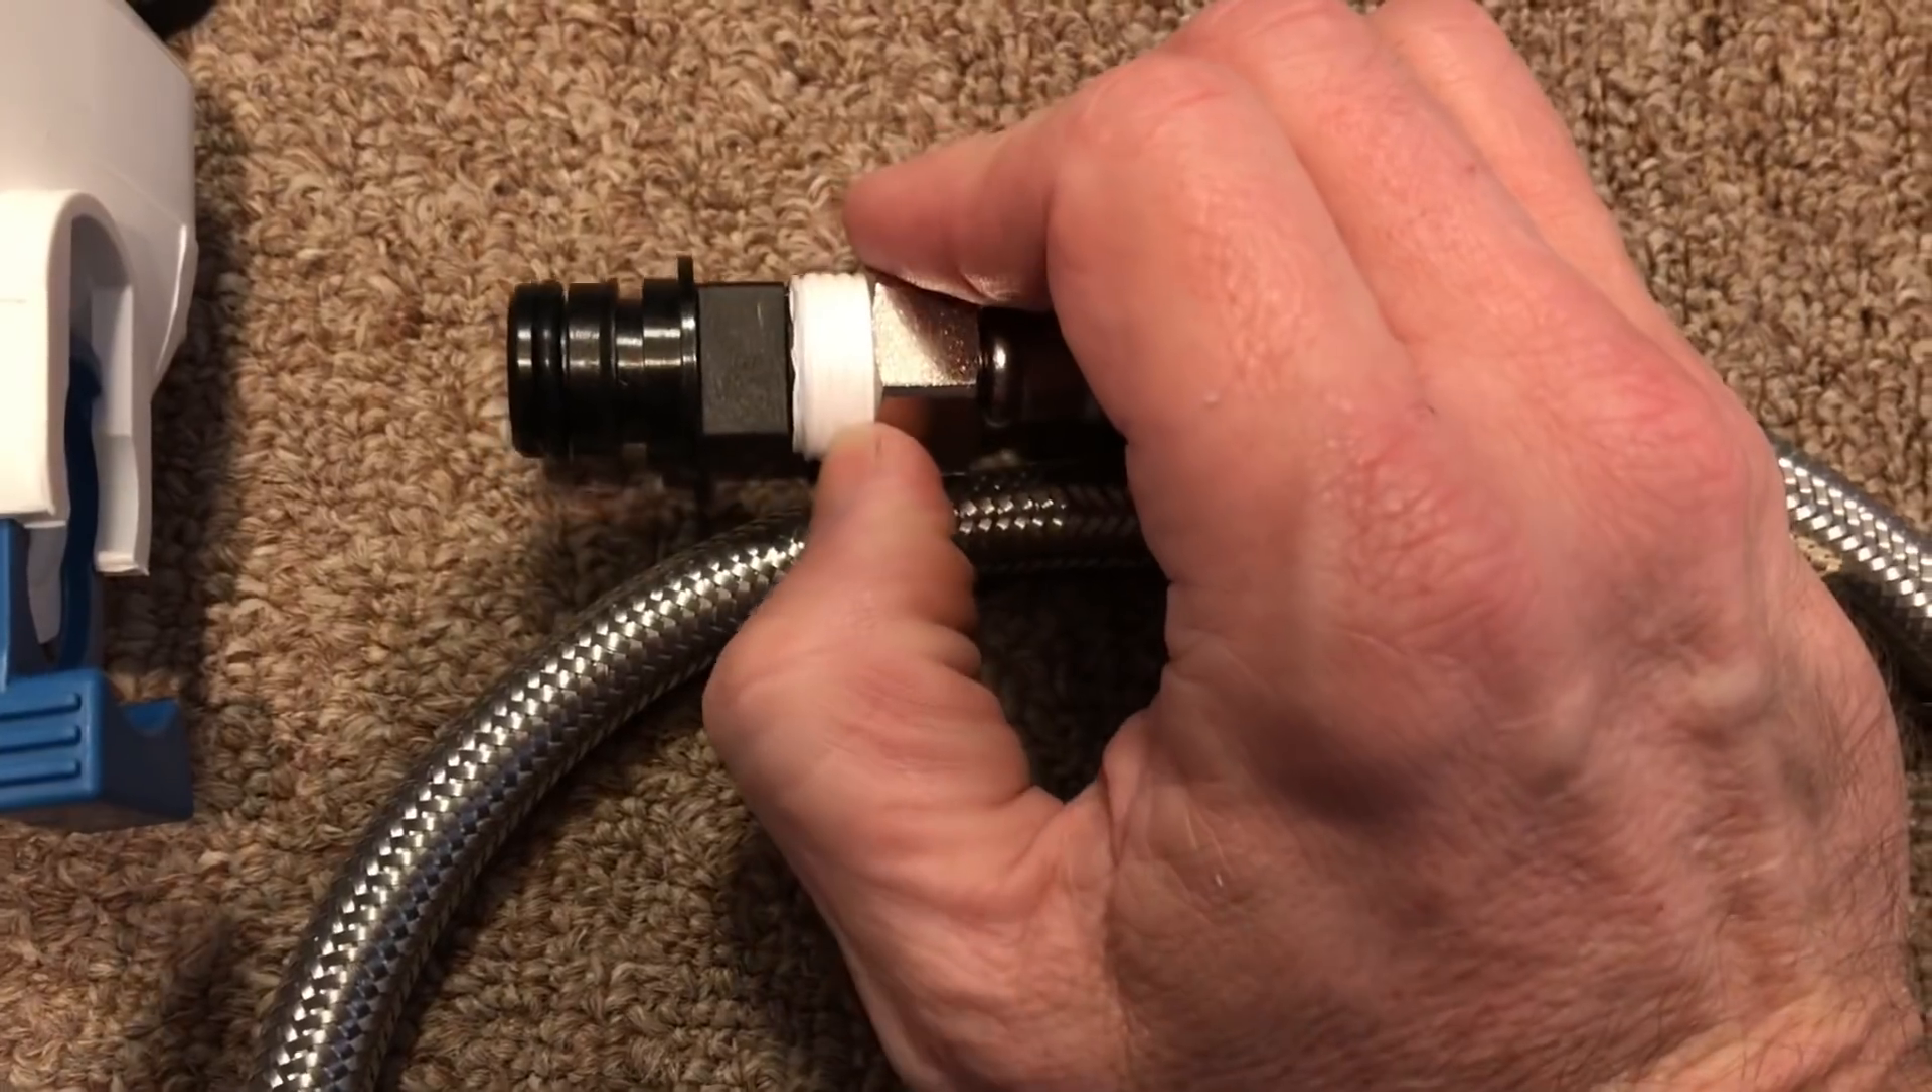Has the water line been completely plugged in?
No.